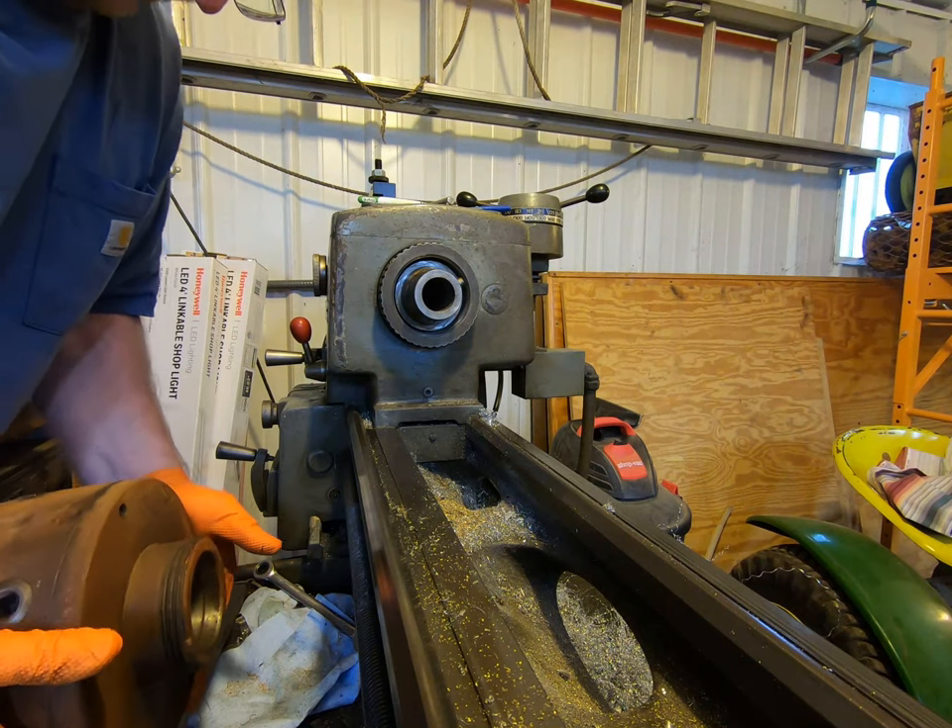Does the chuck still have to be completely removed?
No.